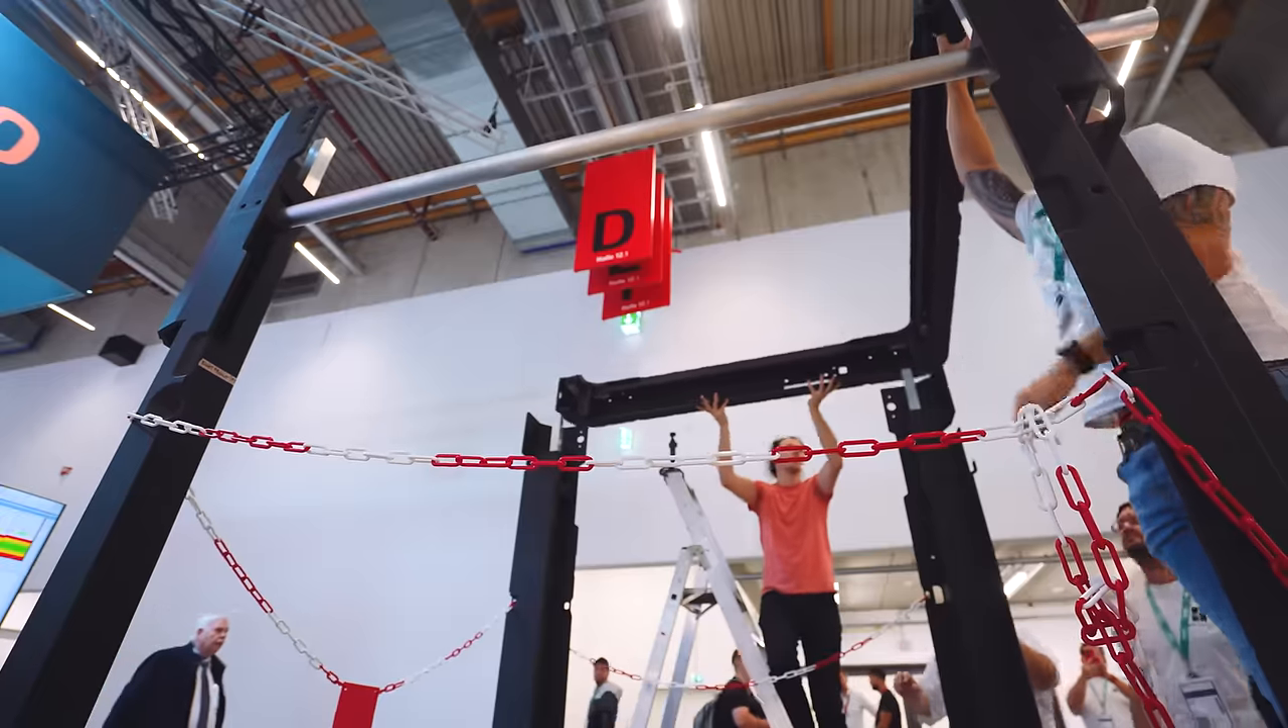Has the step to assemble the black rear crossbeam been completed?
No.